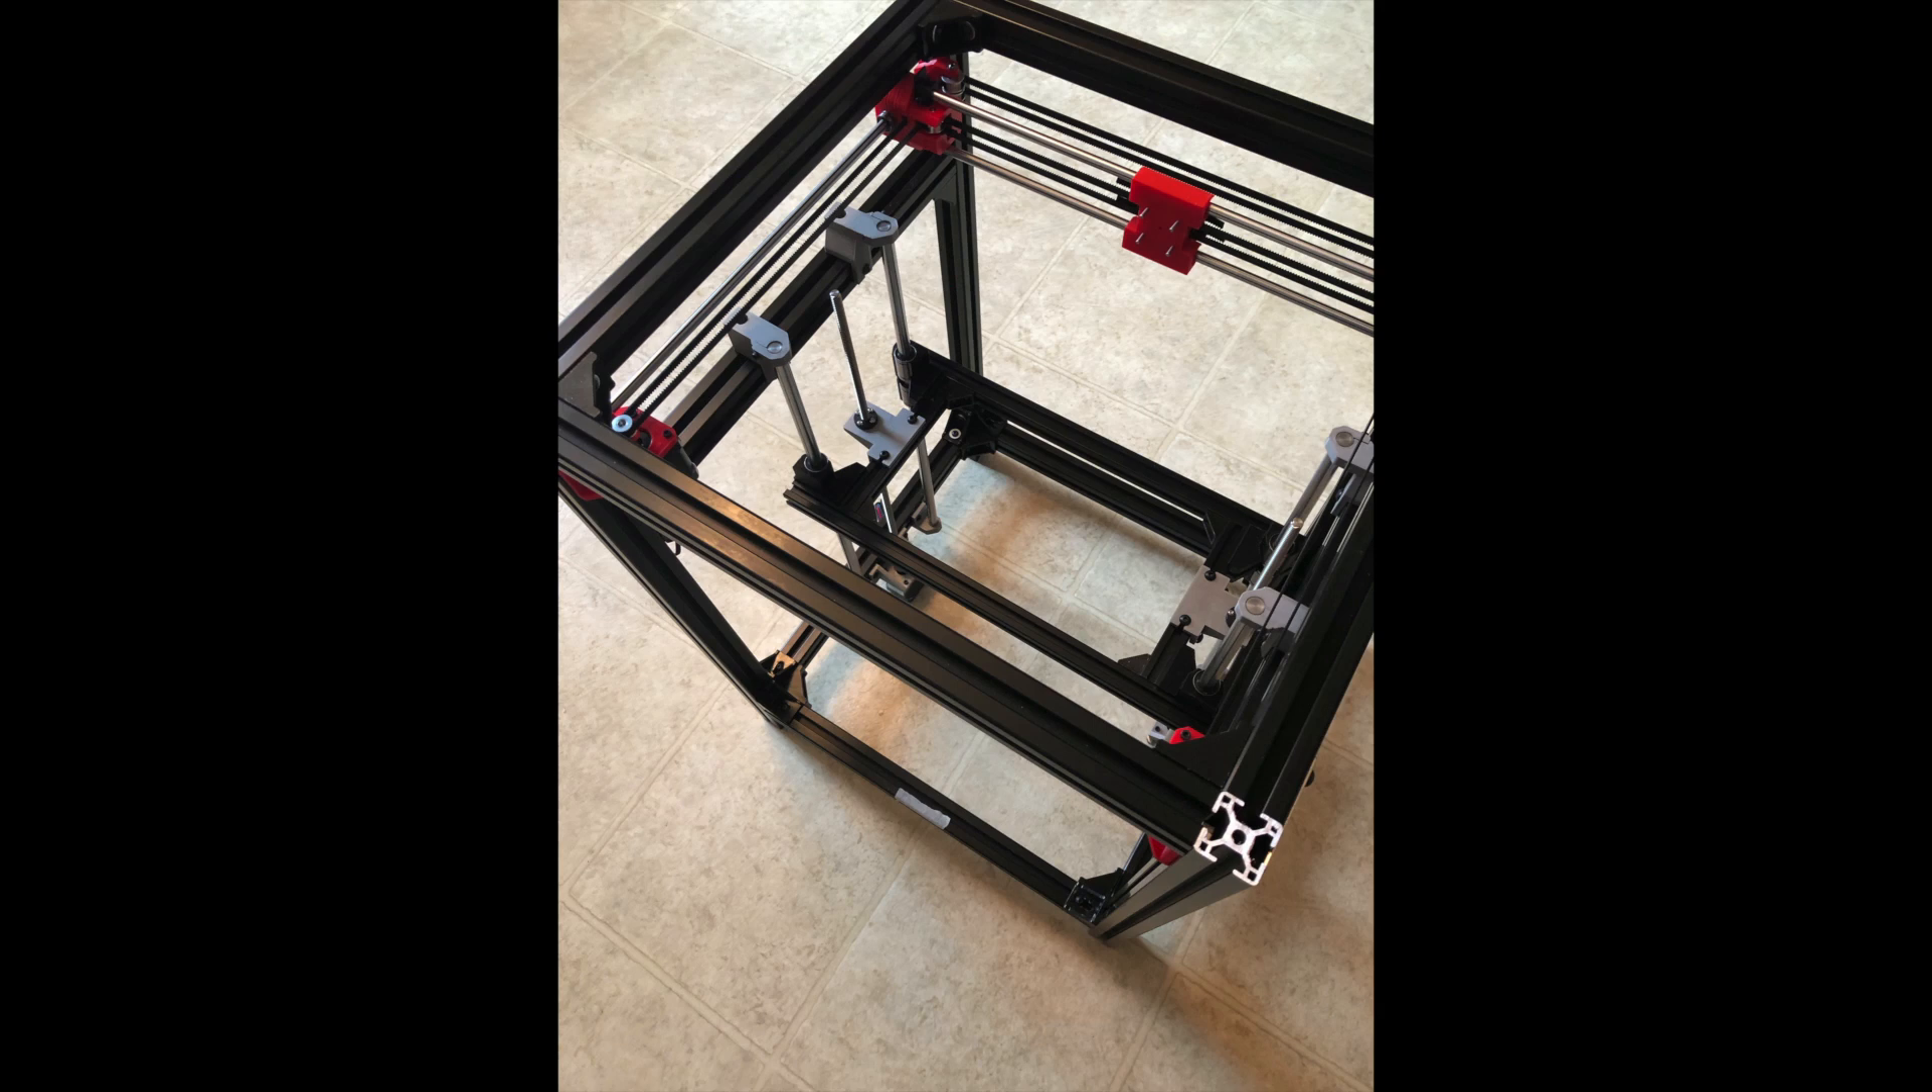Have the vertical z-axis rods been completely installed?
Yes.